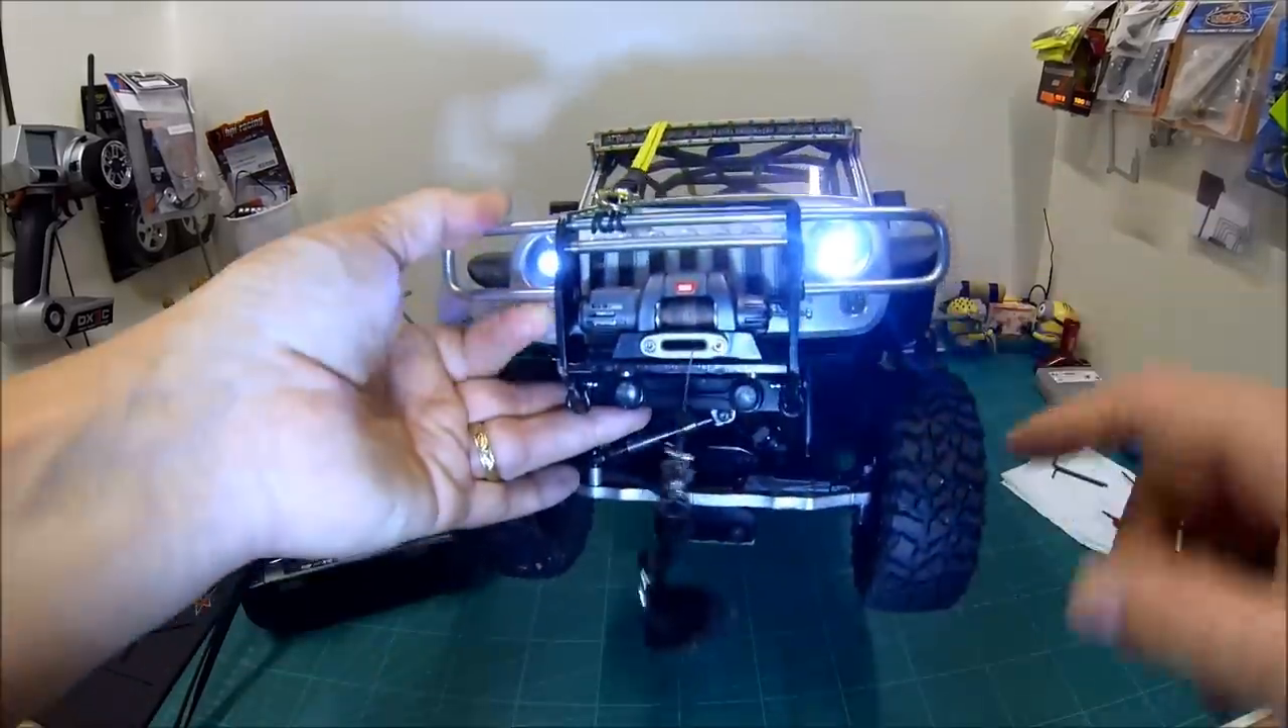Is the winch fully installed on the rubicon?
Yes.